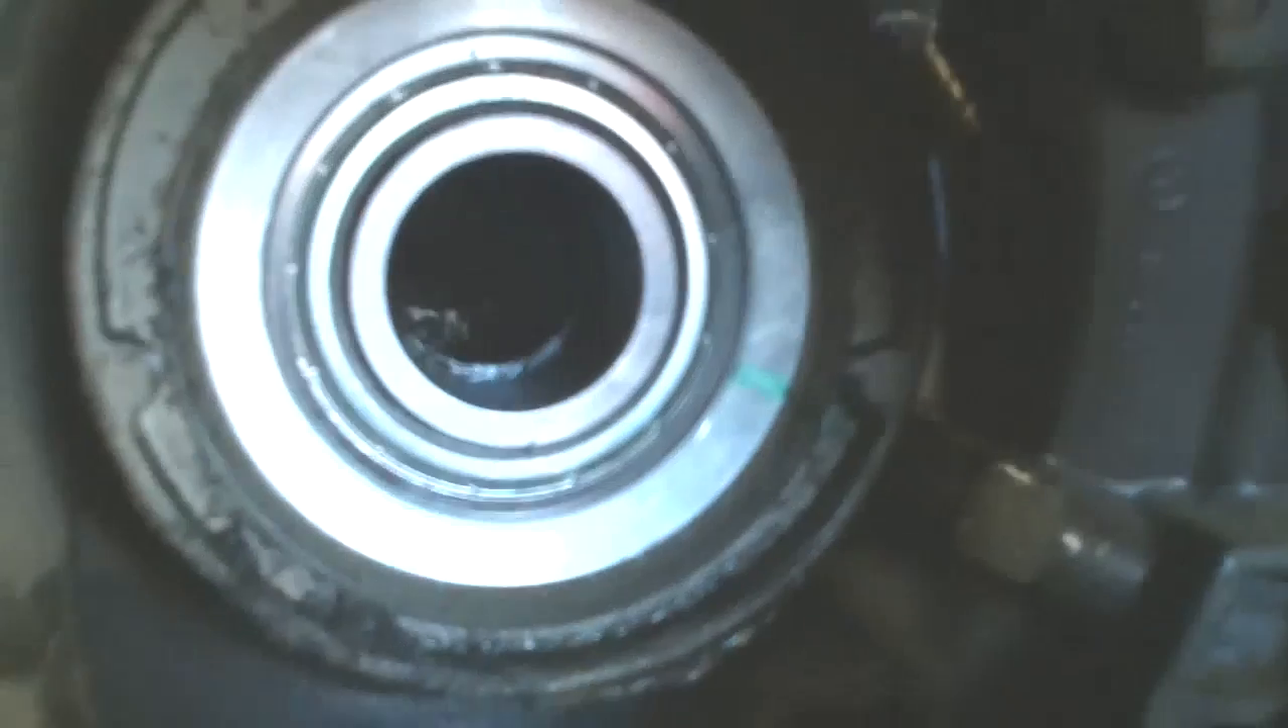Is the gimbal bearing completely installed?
Yes.